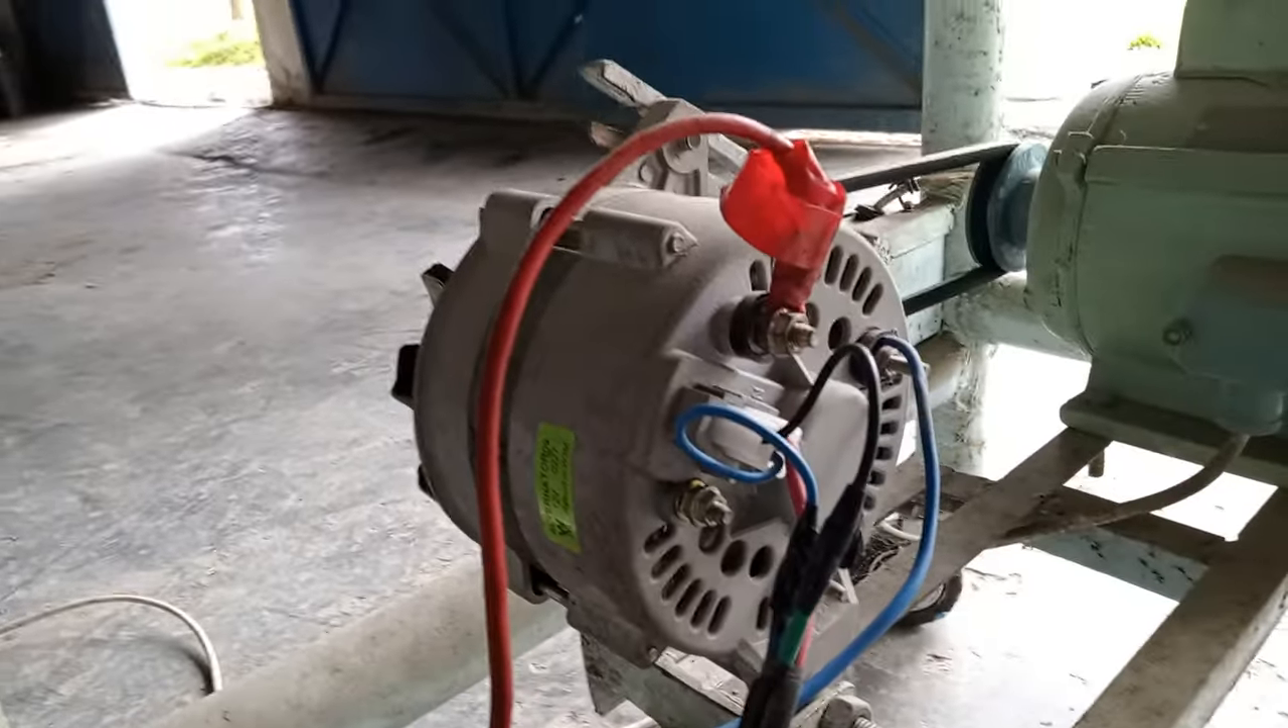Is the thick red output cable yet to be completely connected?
No.